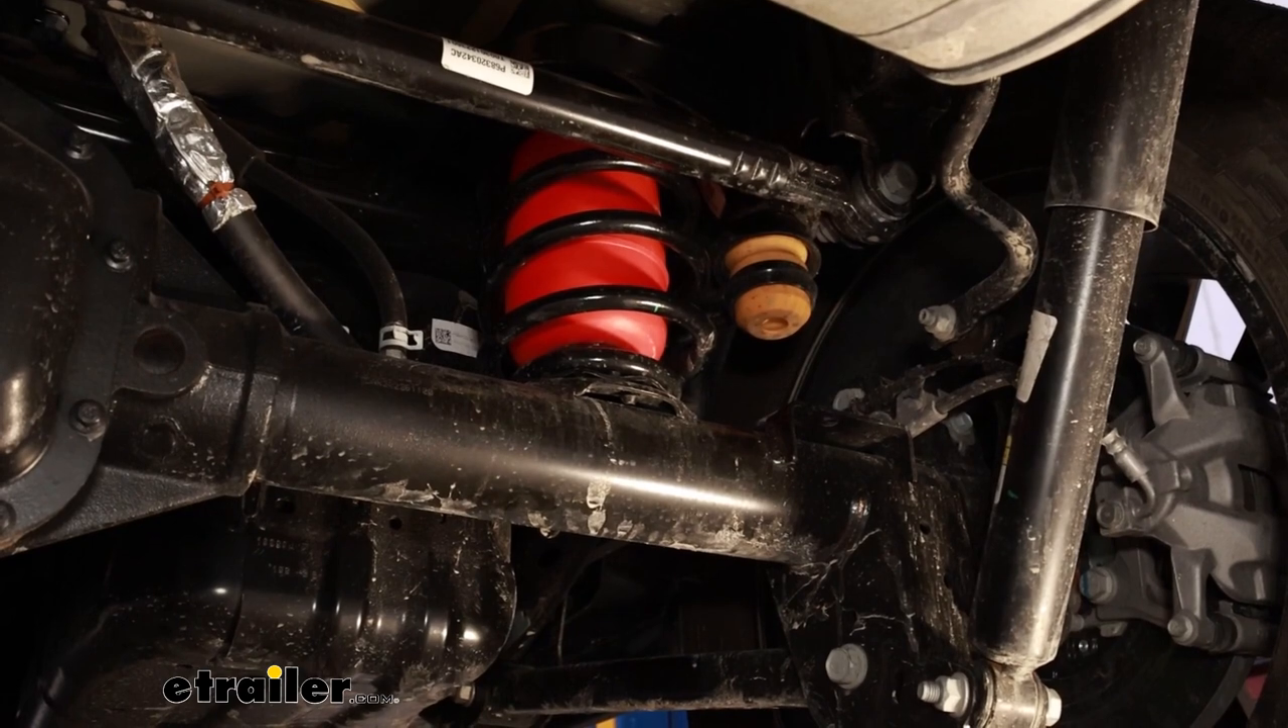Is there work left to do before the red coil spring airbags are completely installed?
No.